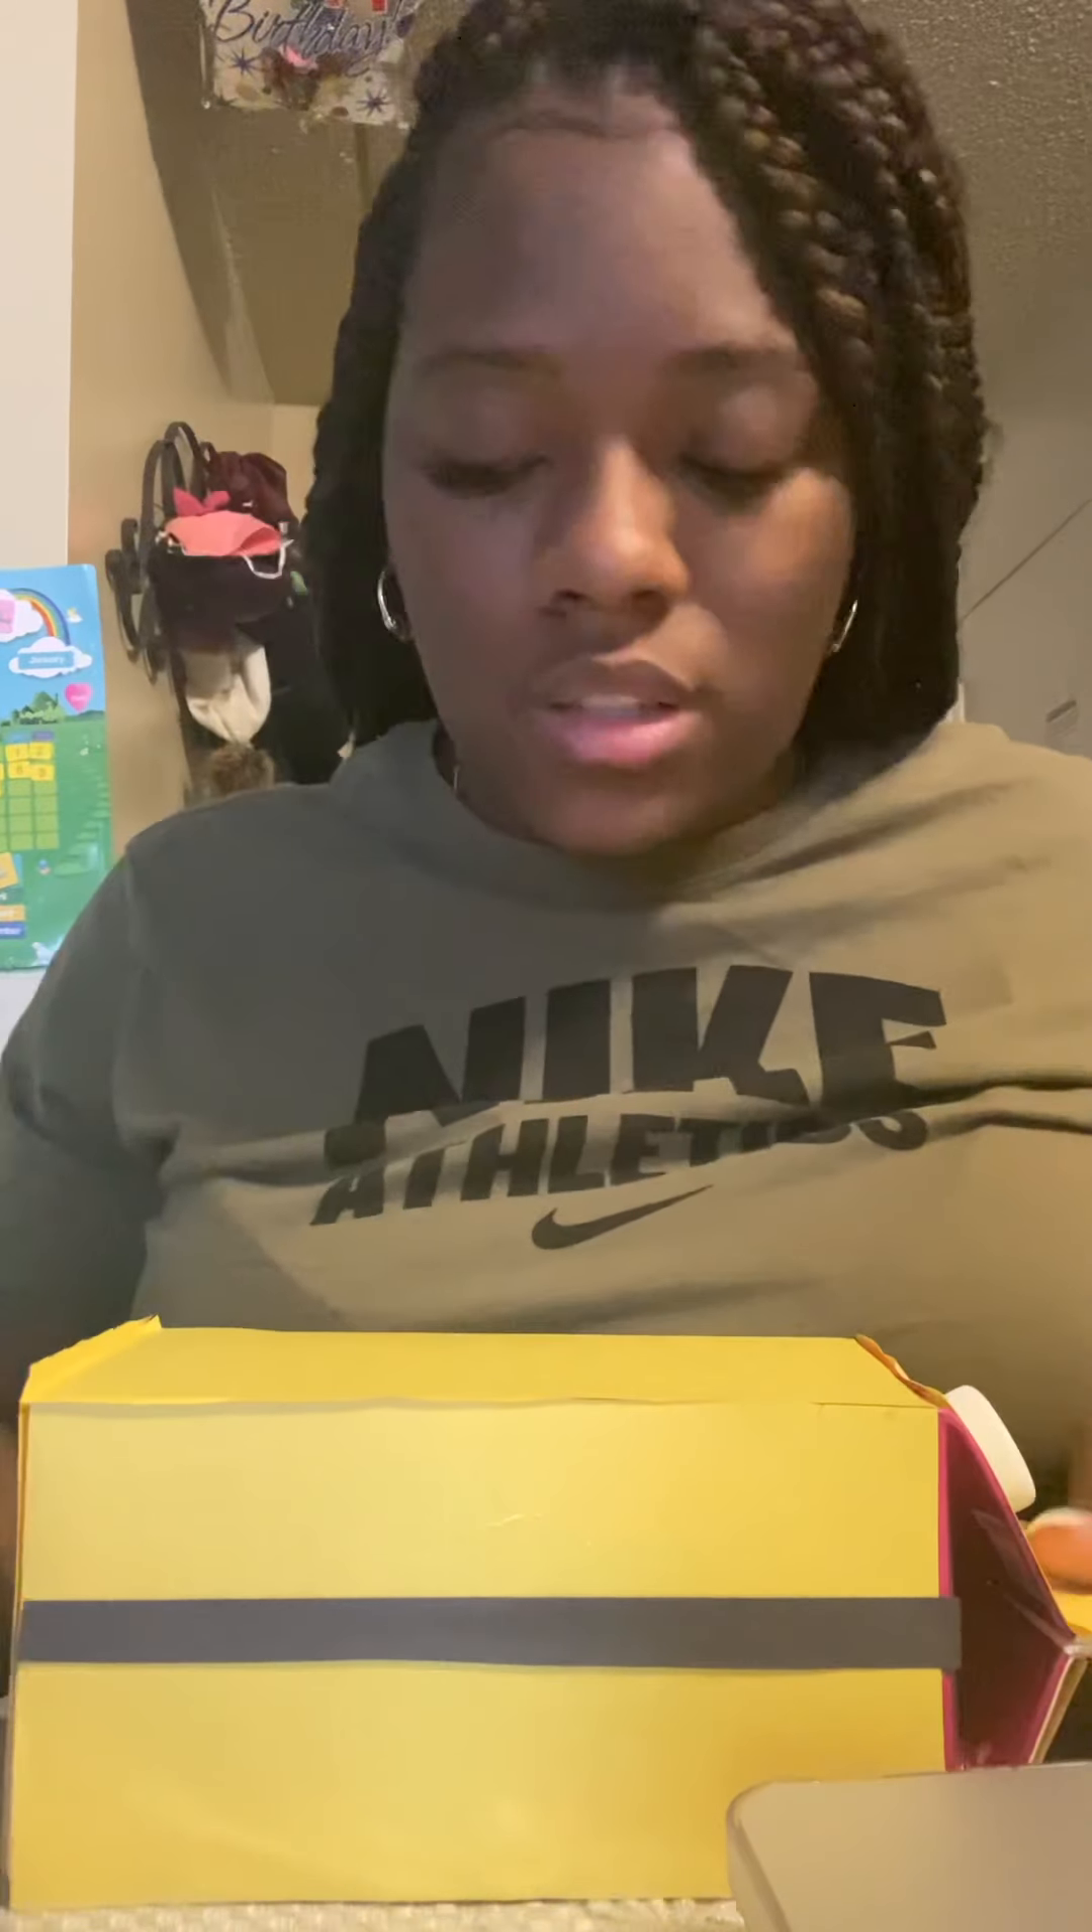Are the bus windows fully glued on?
No.